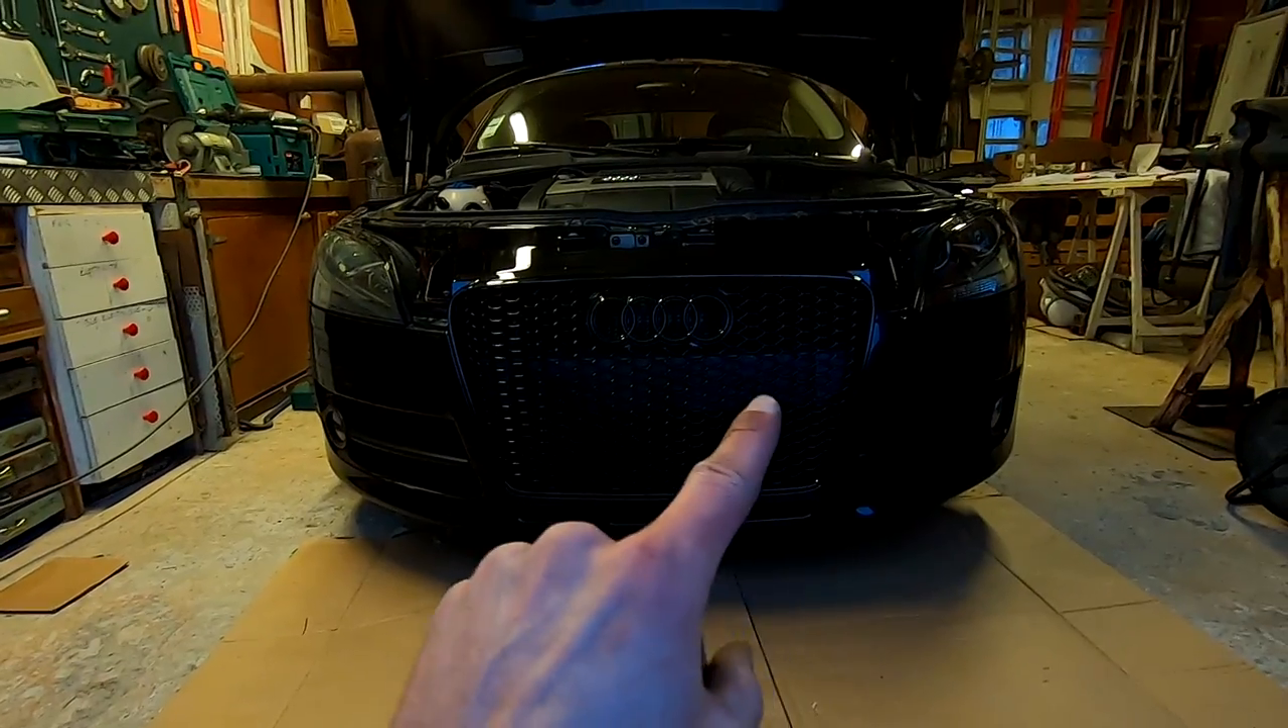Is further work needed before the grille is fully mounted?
No.